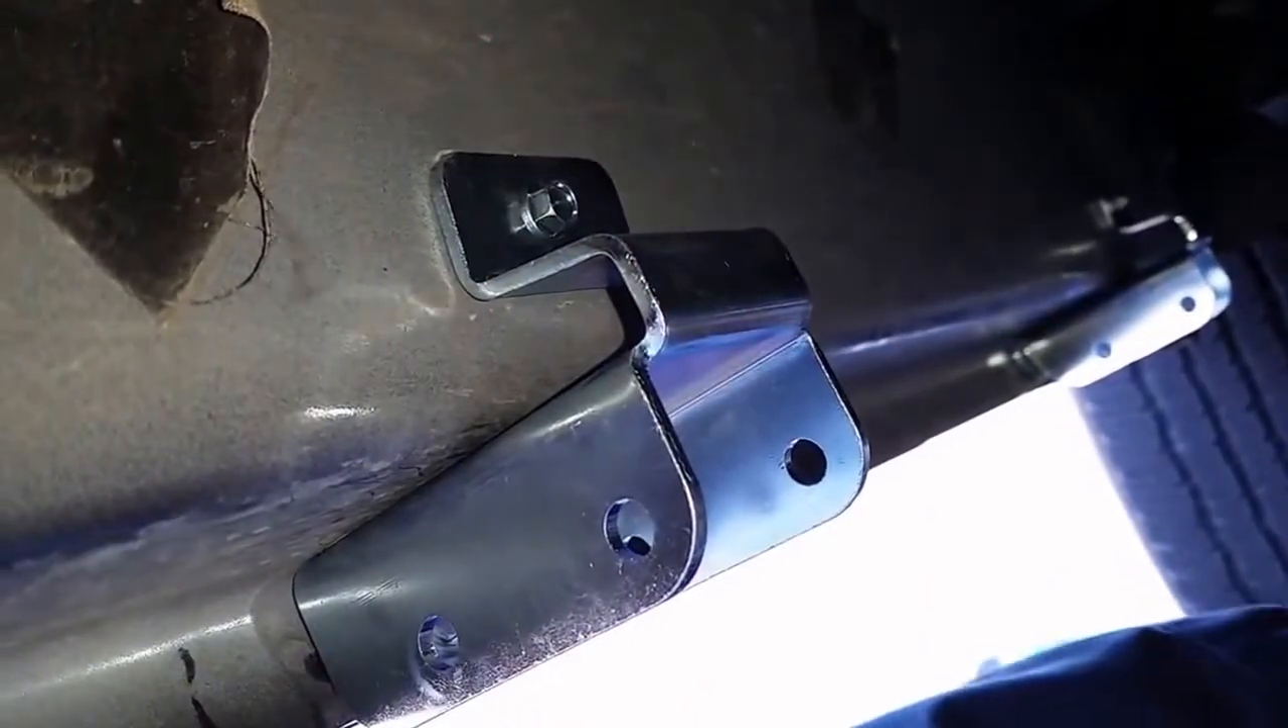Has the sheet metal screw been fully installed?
Yes.